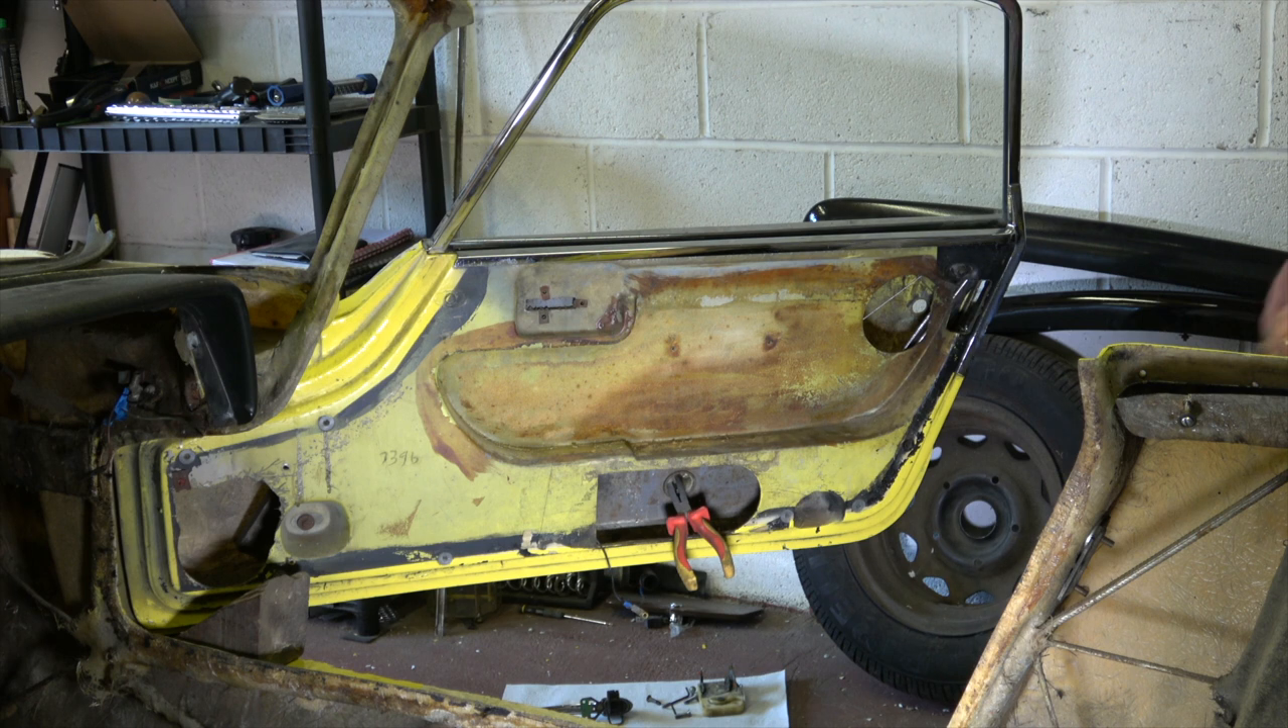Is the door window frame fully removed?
No.